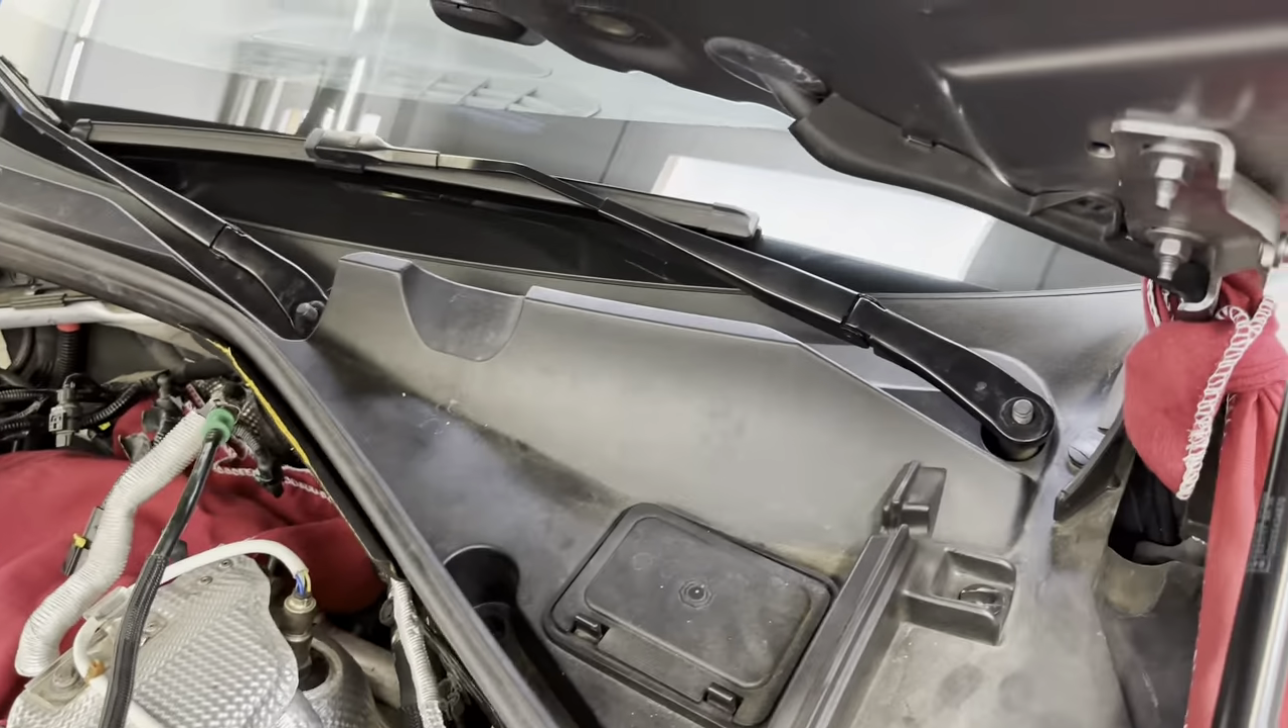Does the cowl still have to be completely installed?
No.